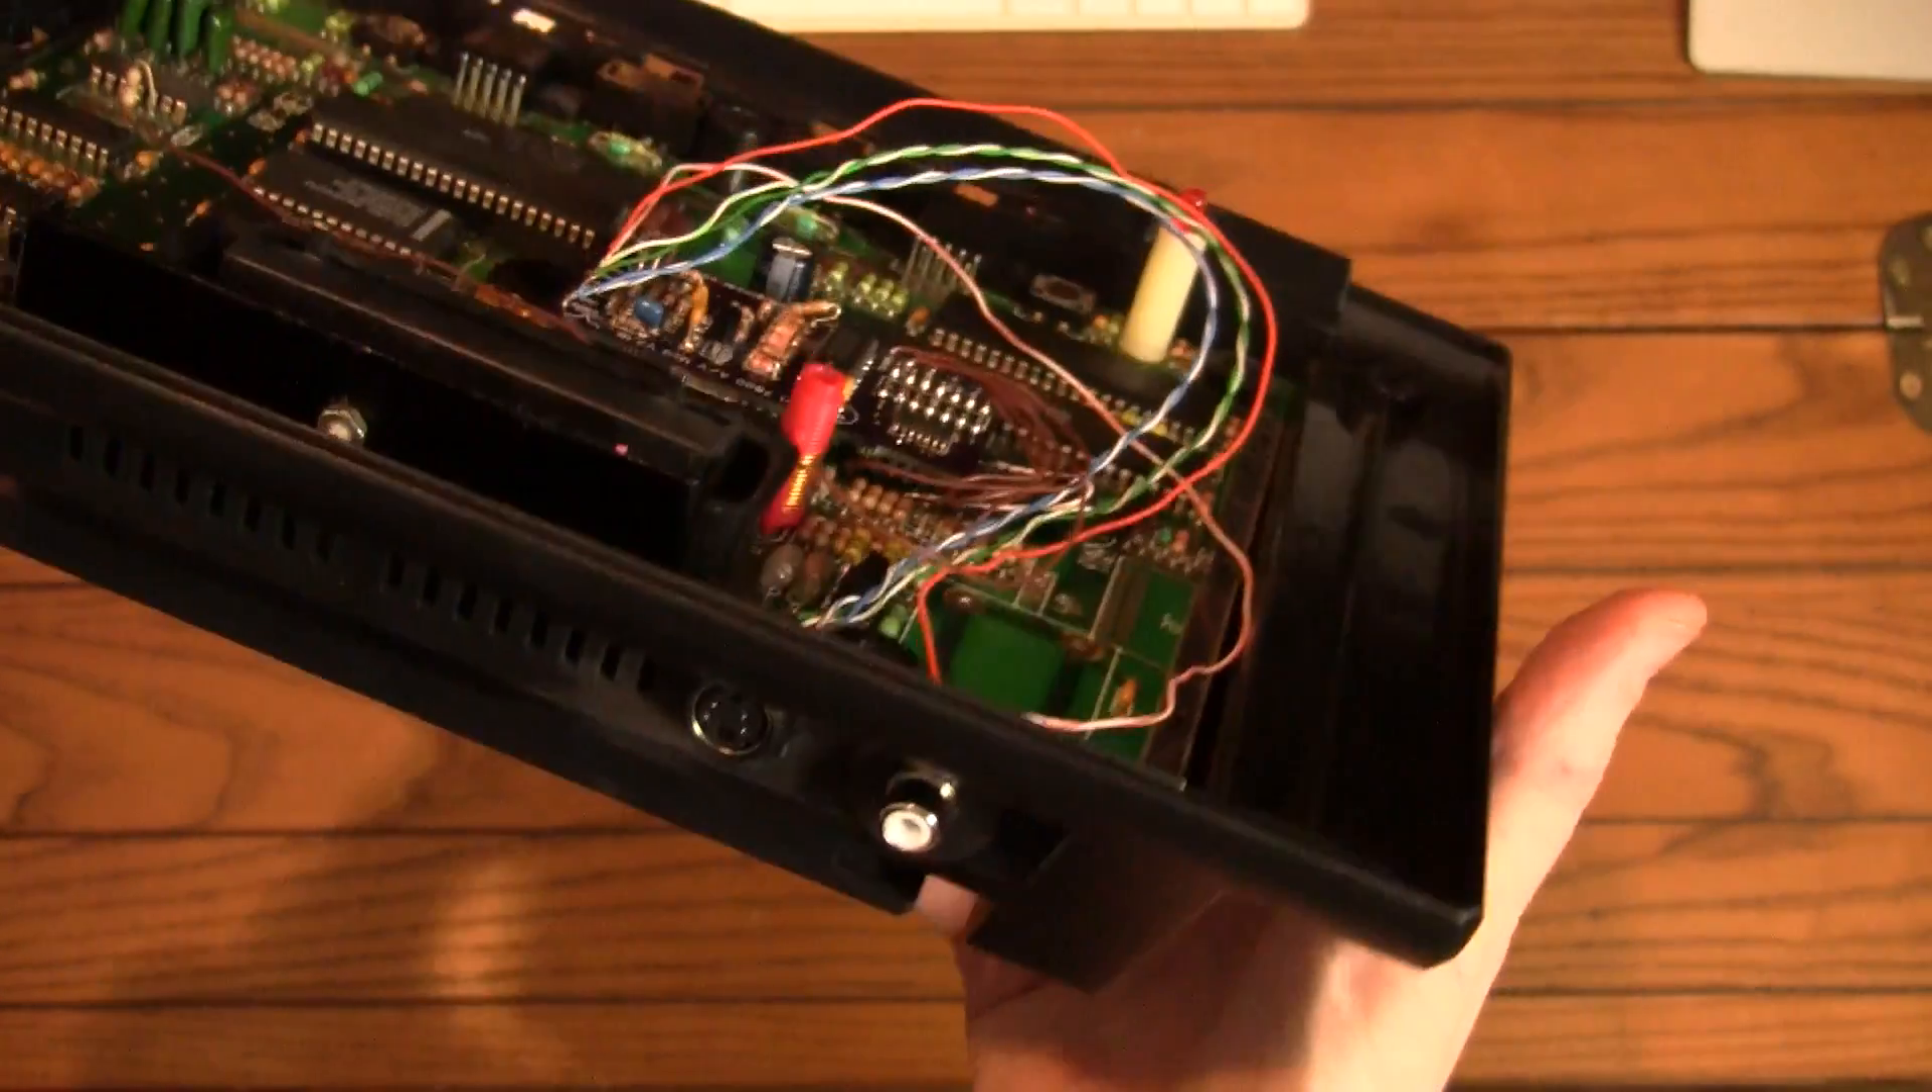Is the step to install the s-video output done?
Yes.